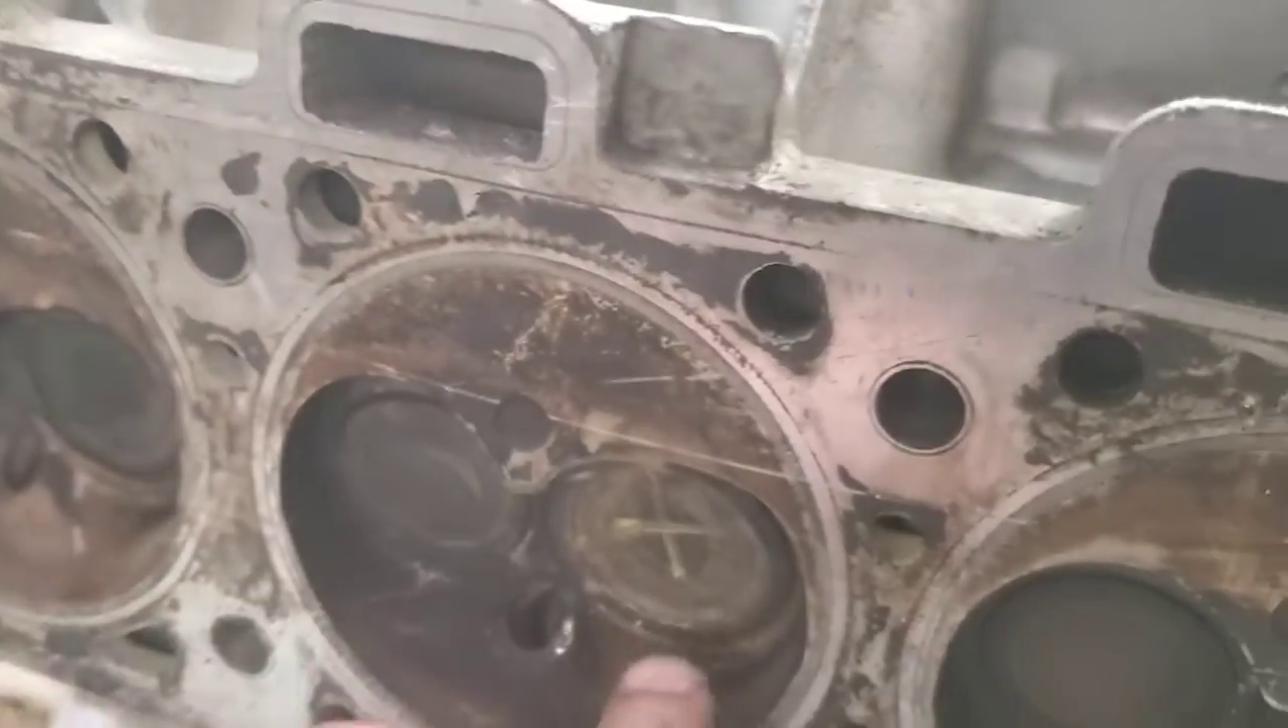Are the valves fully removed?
No.